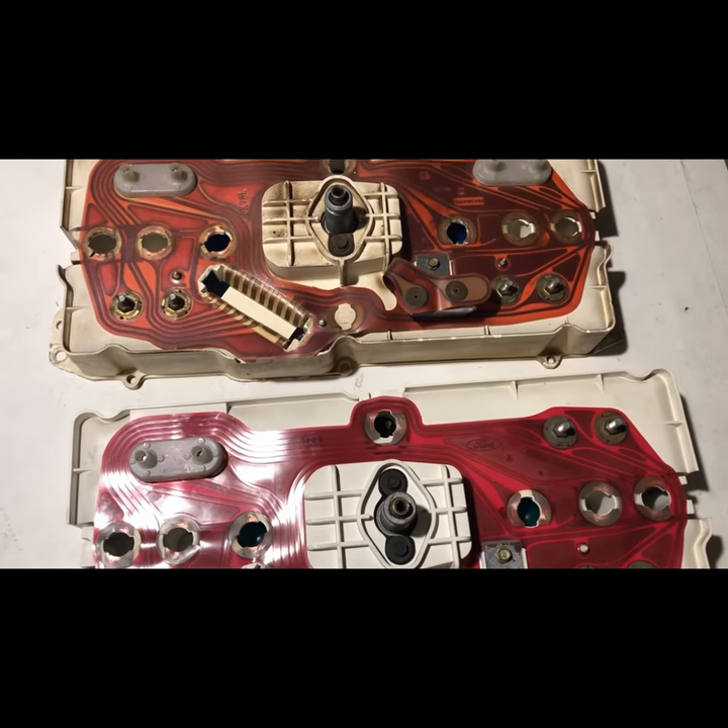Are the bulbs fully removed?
Yes.